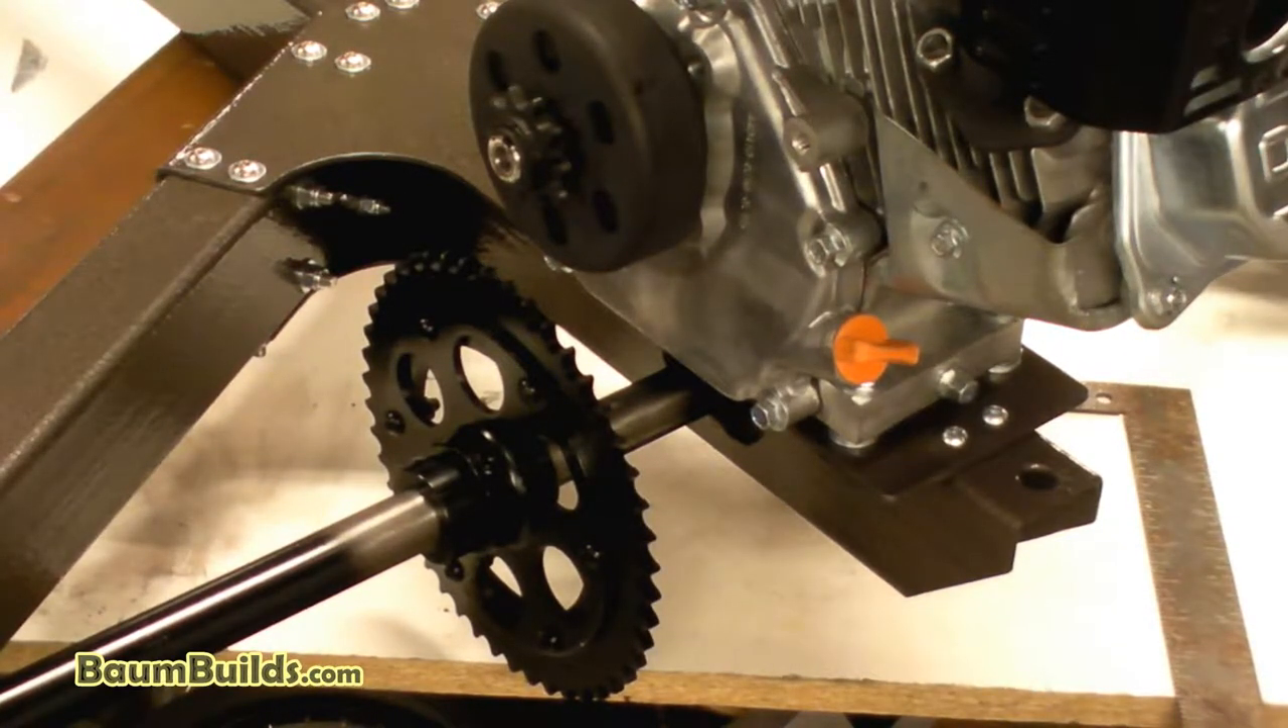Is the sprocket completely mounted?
Yes.